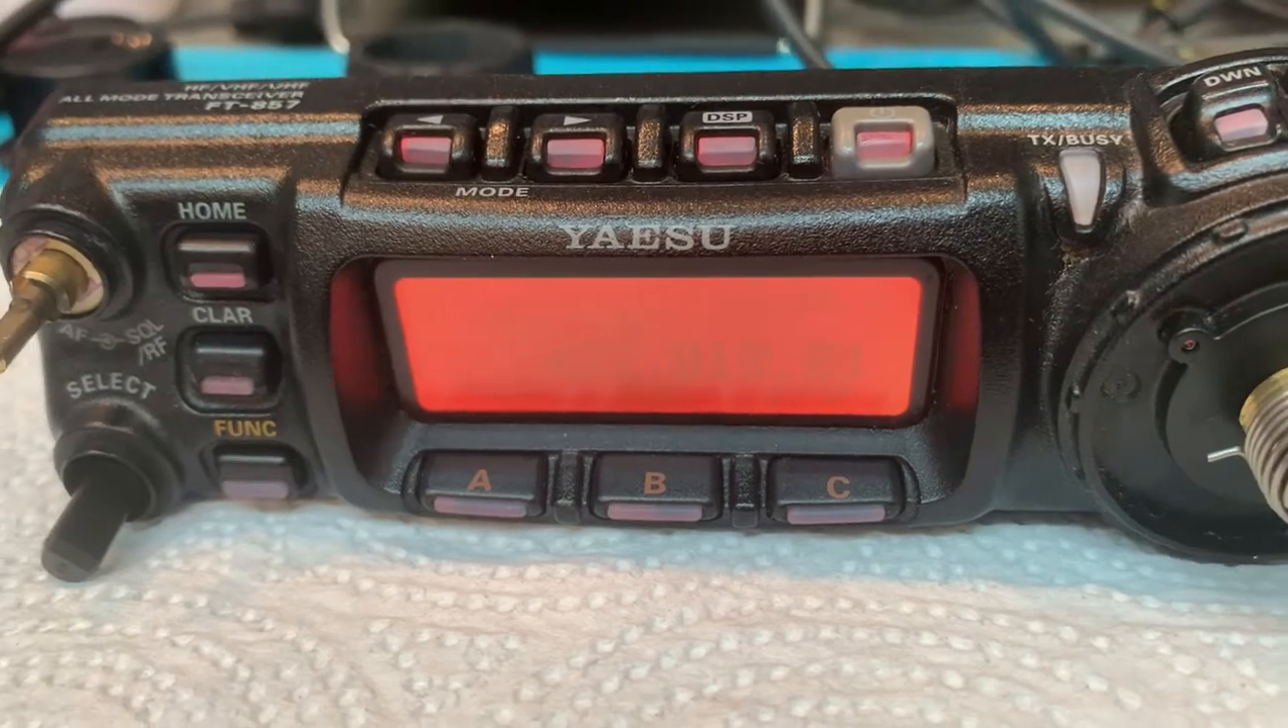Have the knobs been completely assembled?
No.